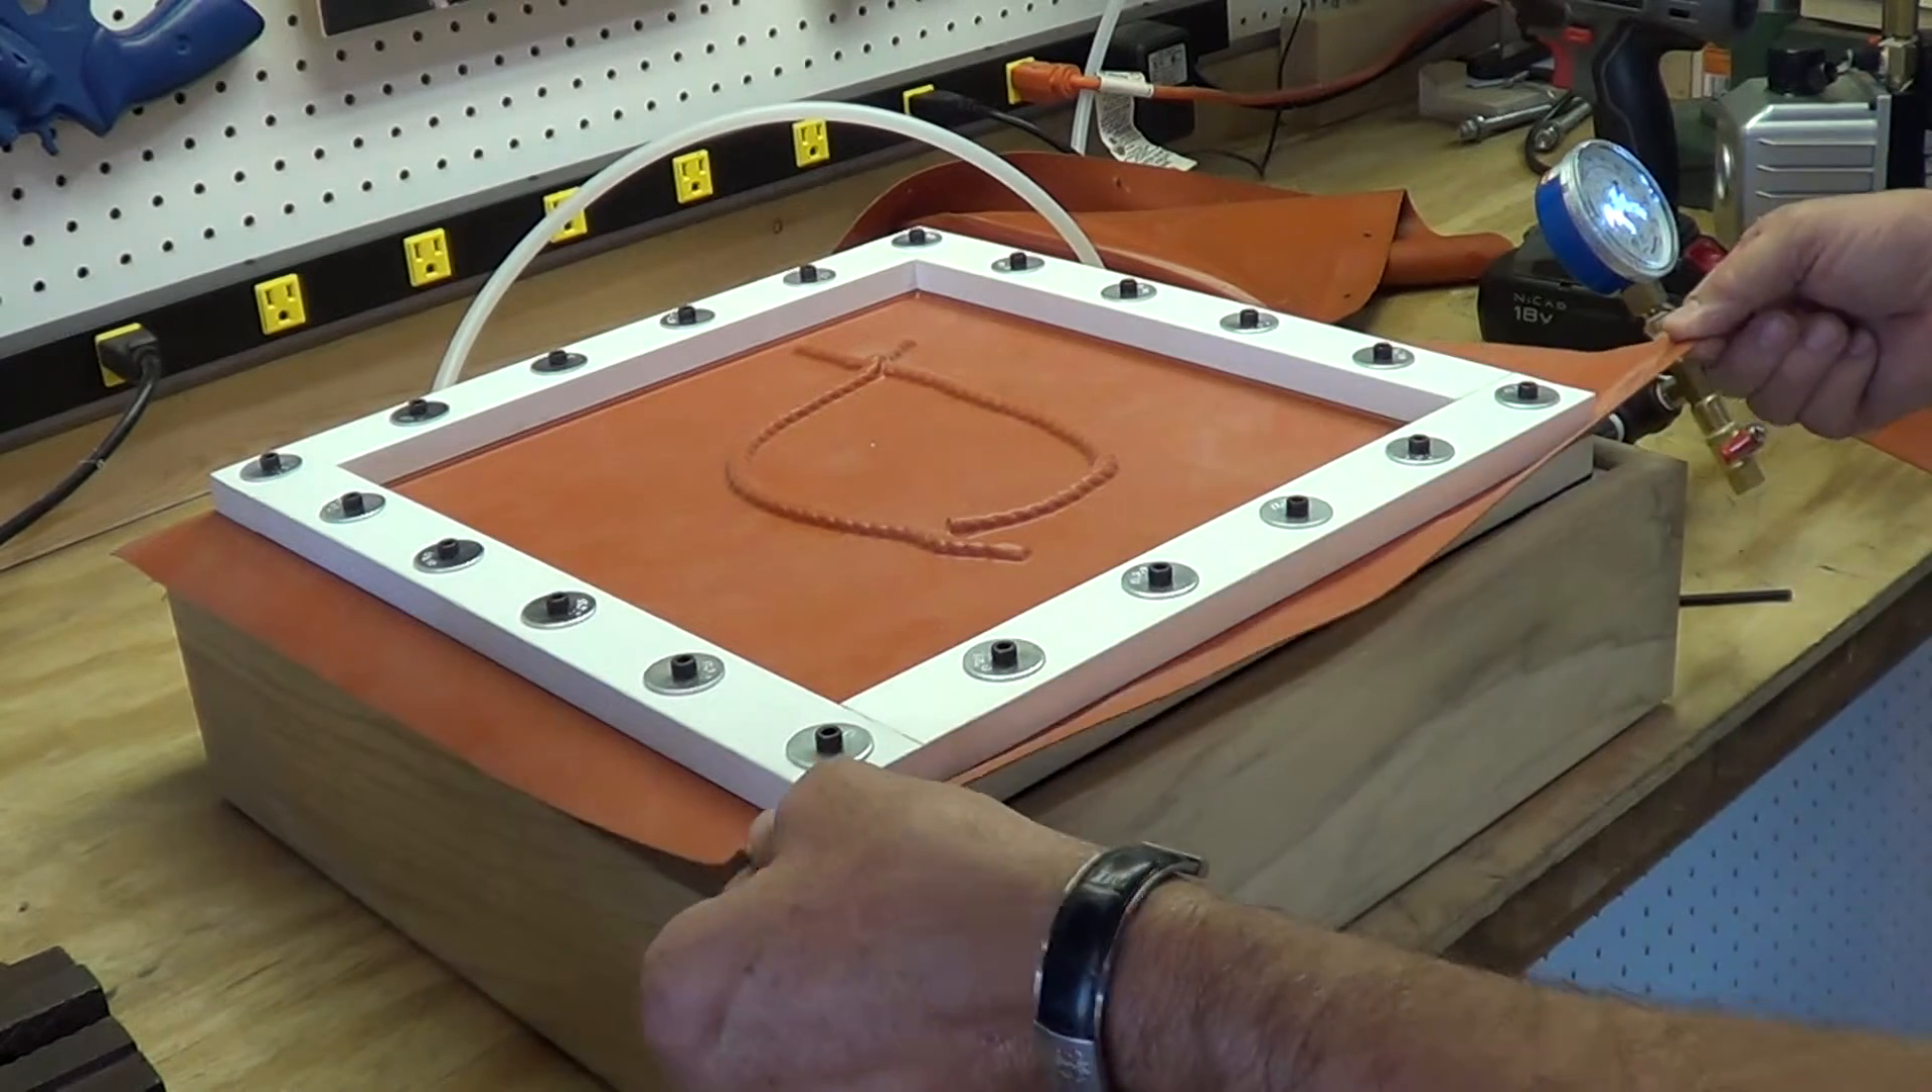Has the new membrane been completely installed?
Yes.